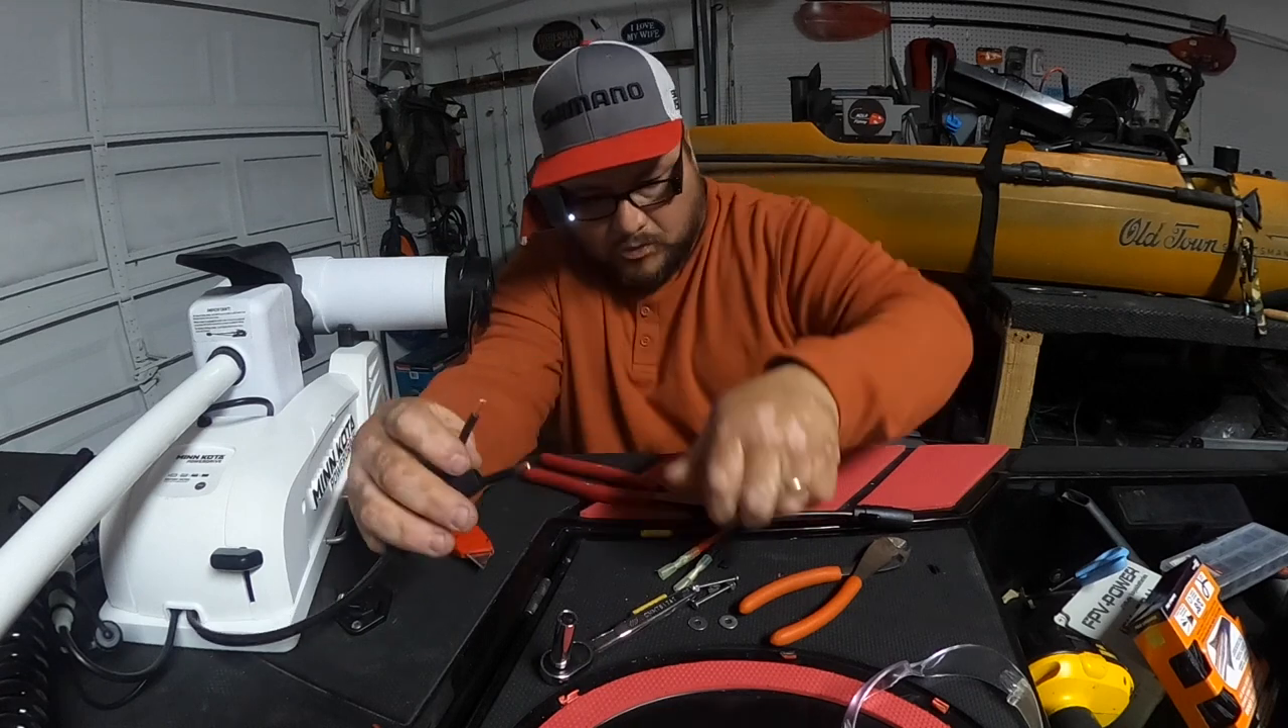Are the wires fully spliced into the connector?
No.